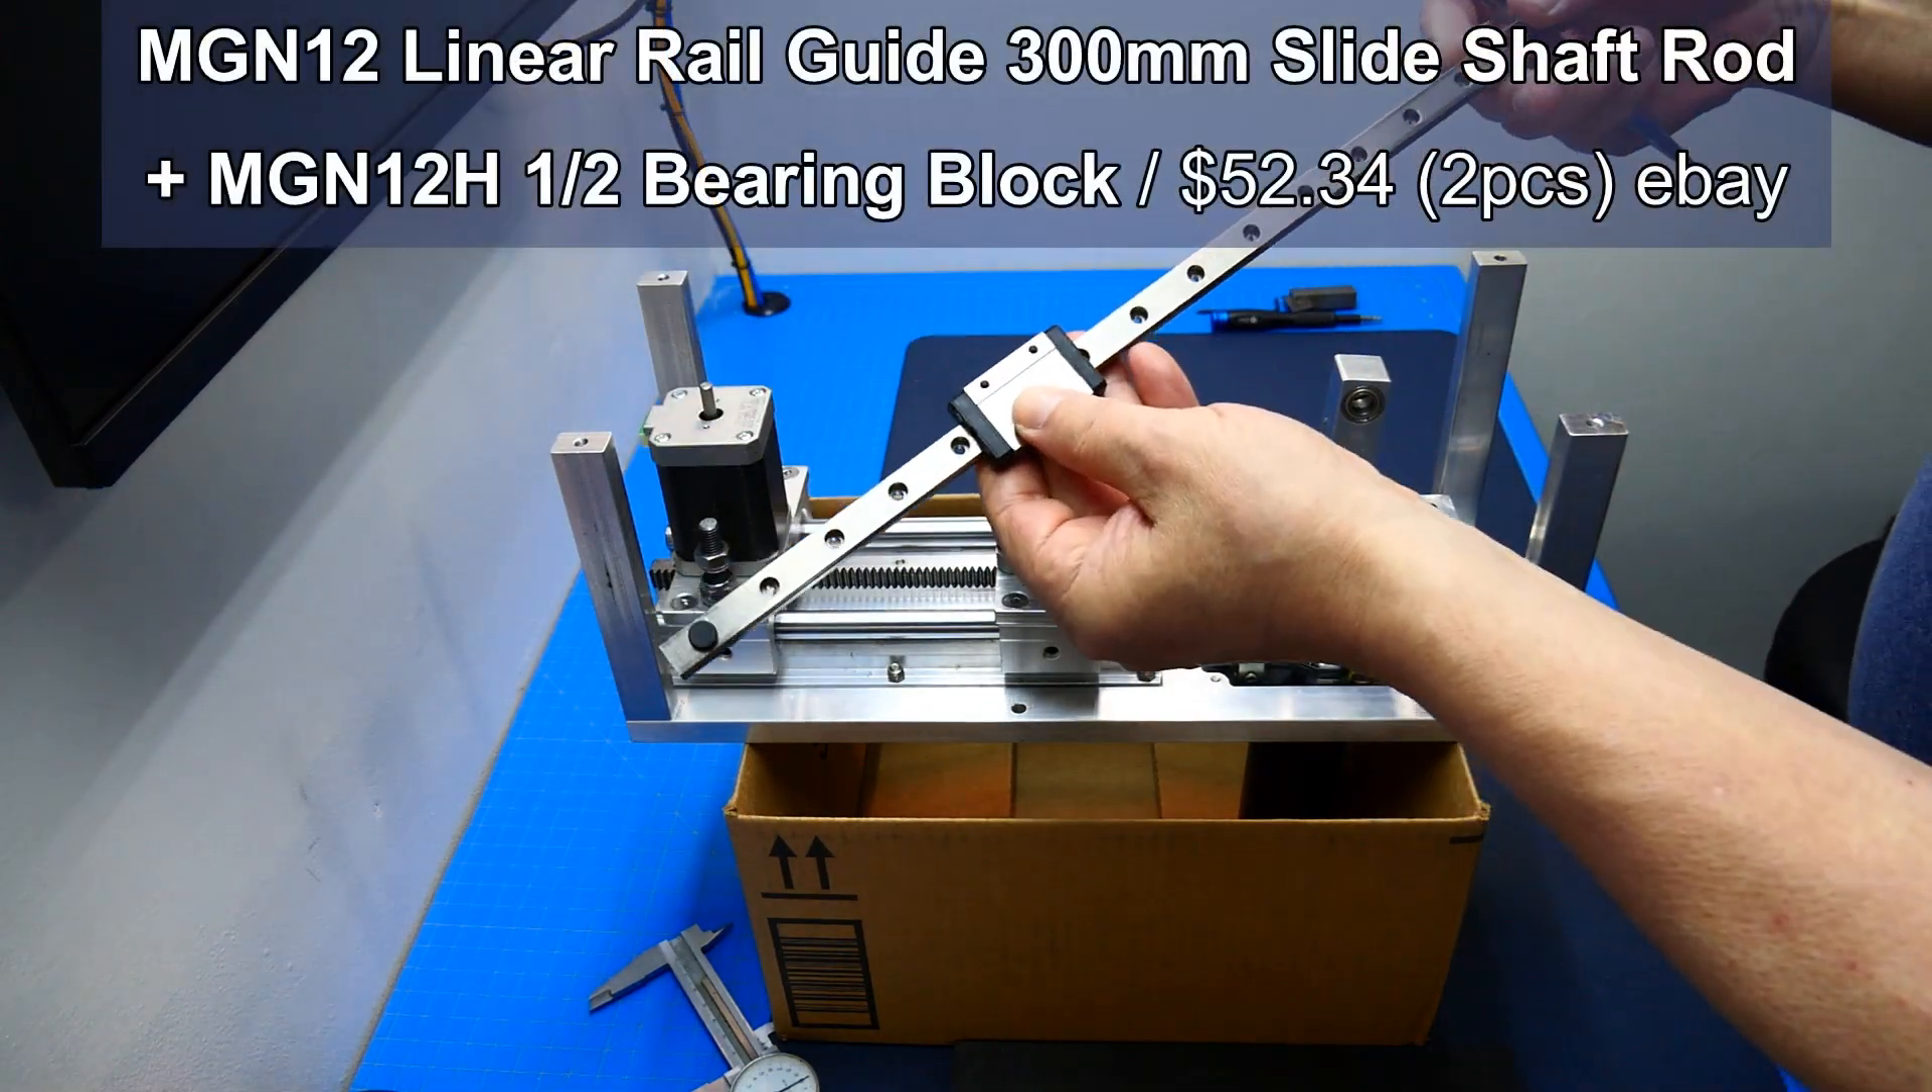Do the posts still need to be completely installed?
No.